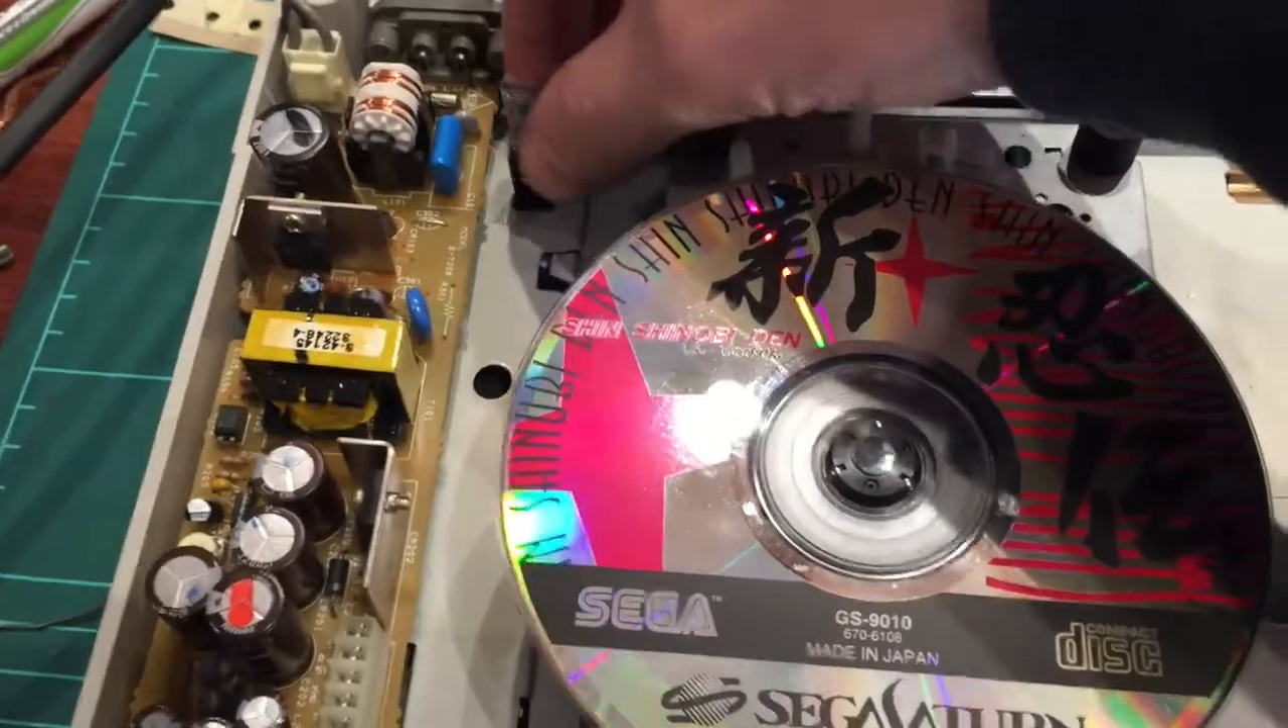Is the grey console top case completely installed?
No.